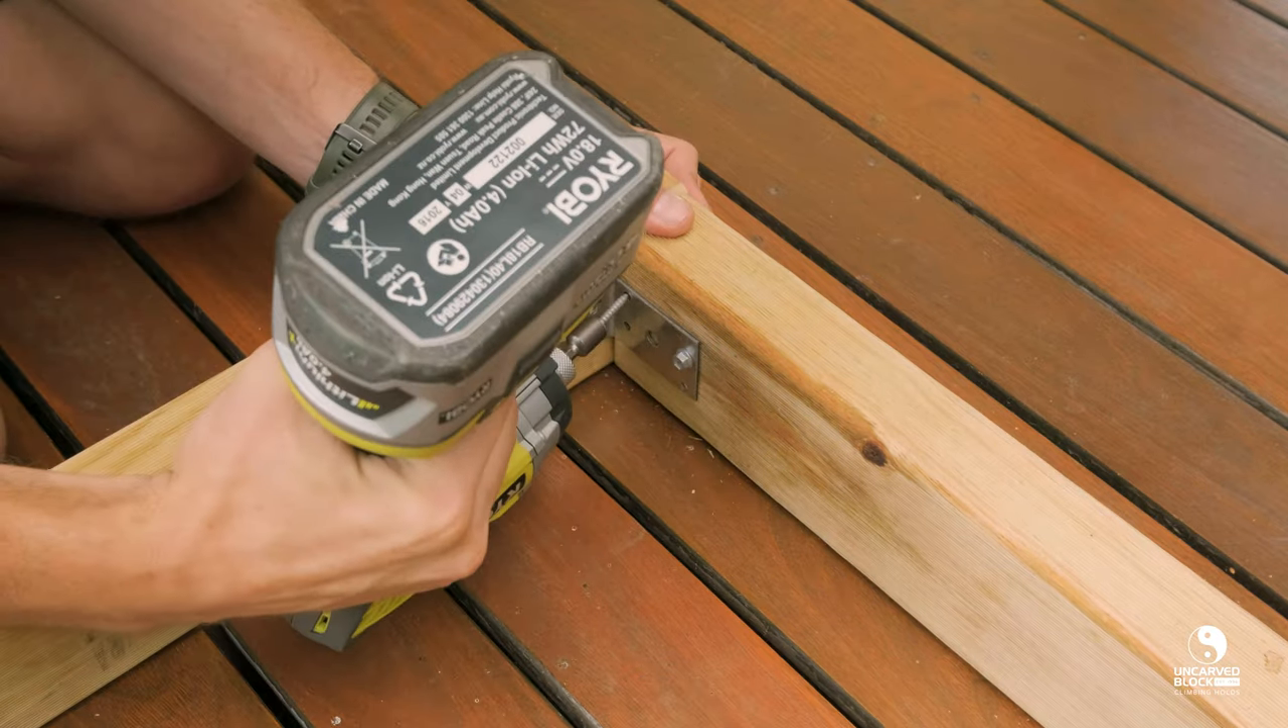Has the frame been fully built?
No.